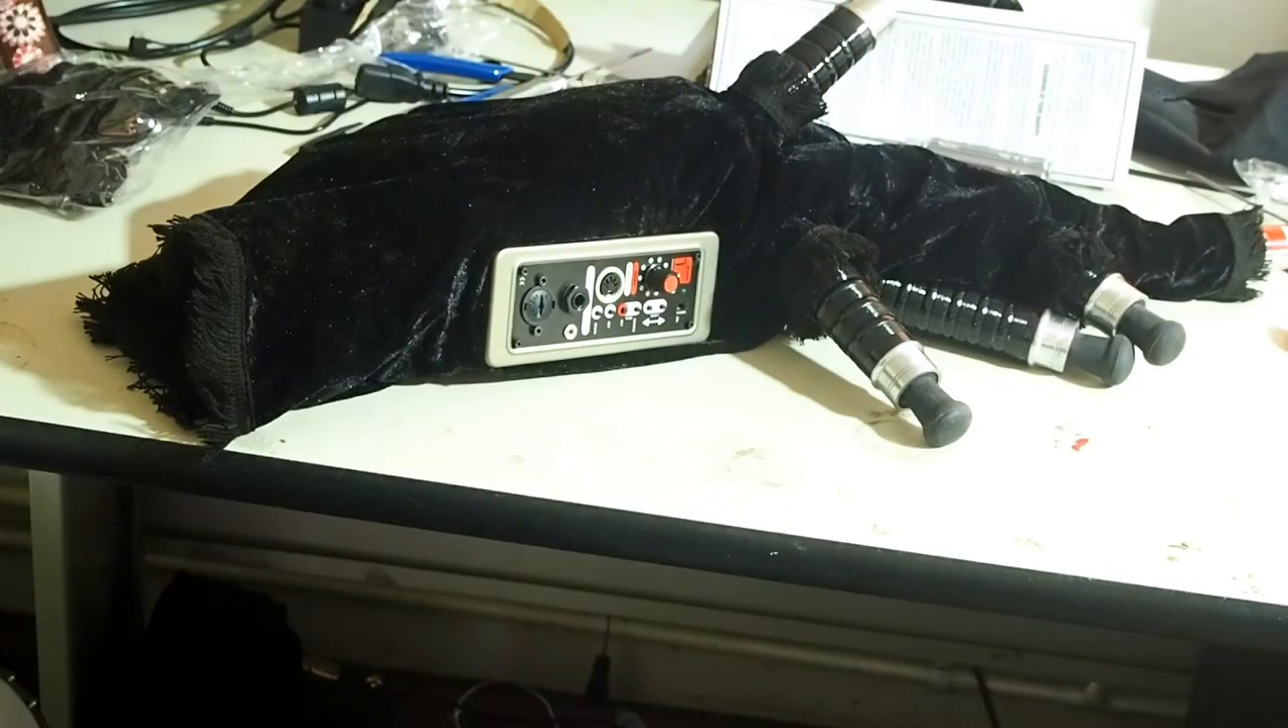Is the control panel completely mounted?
Yes.